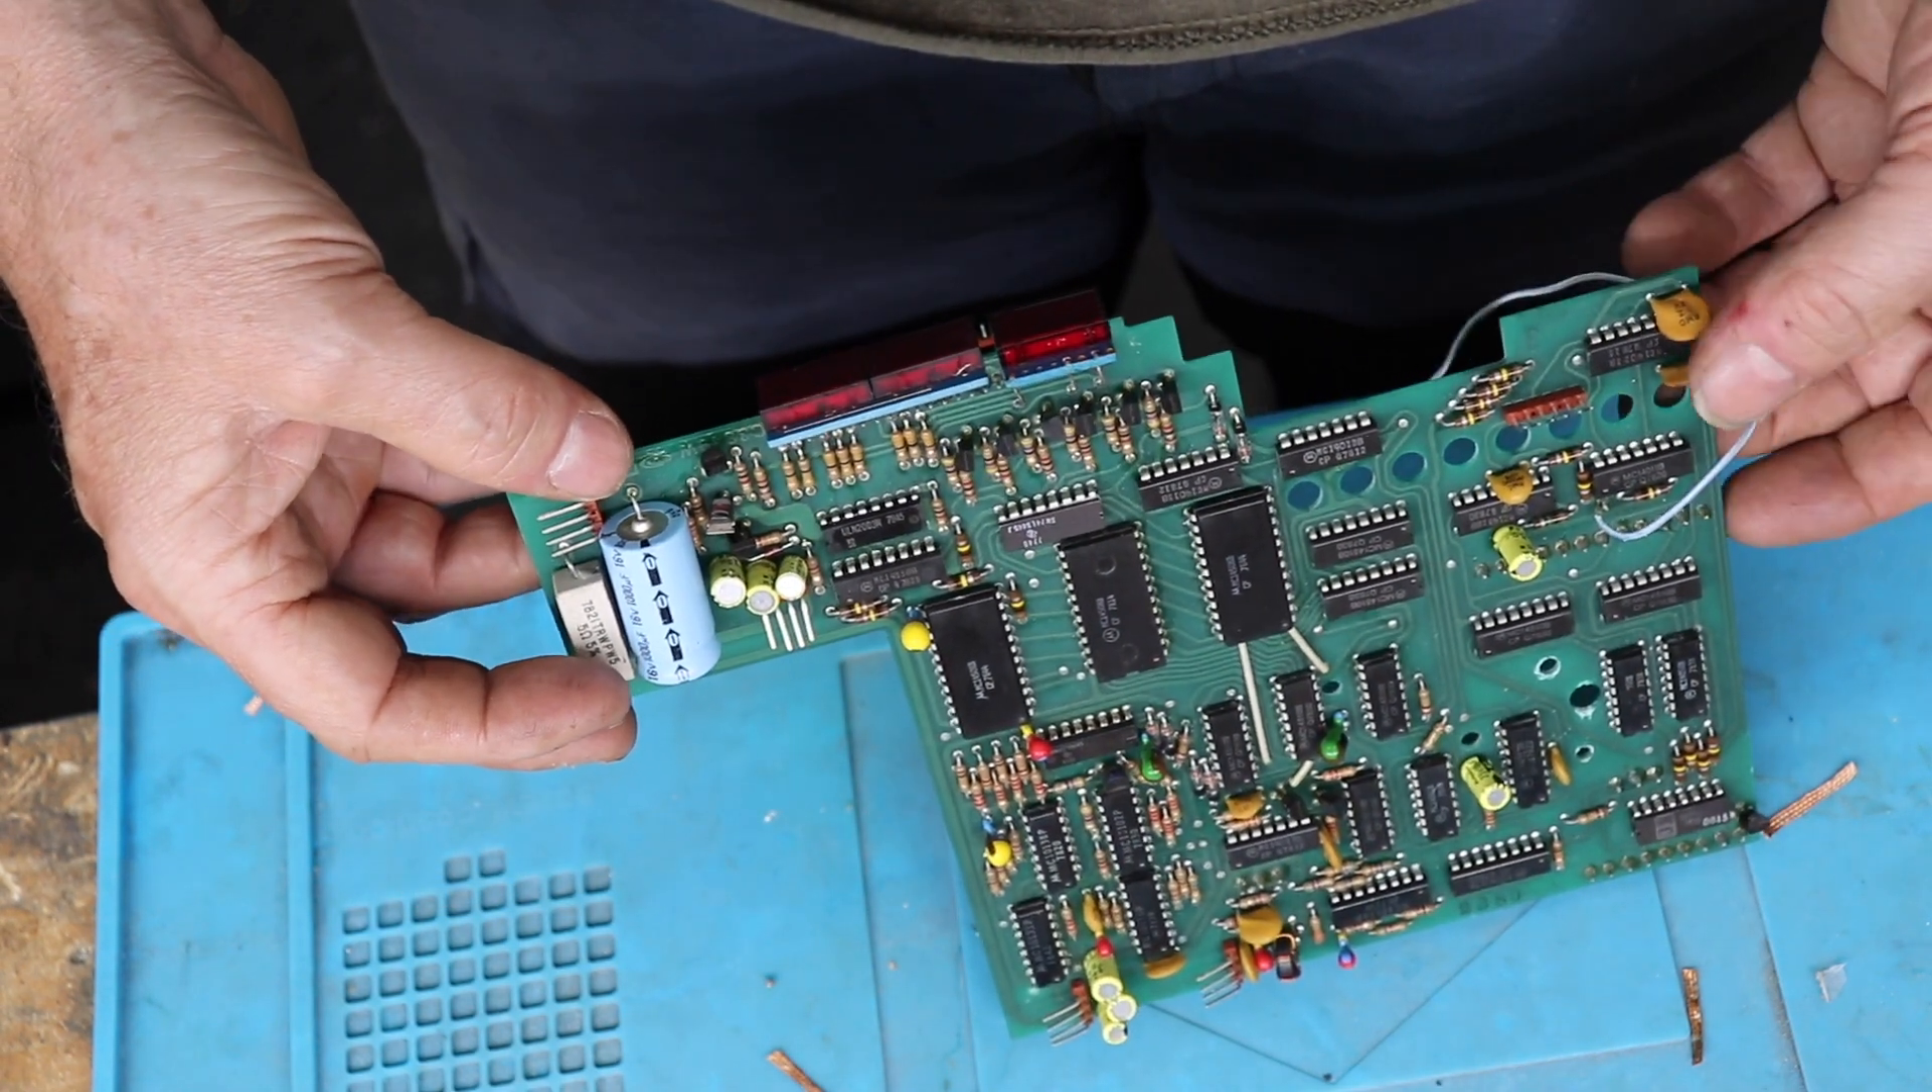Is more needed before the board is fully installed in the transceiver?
Yes.